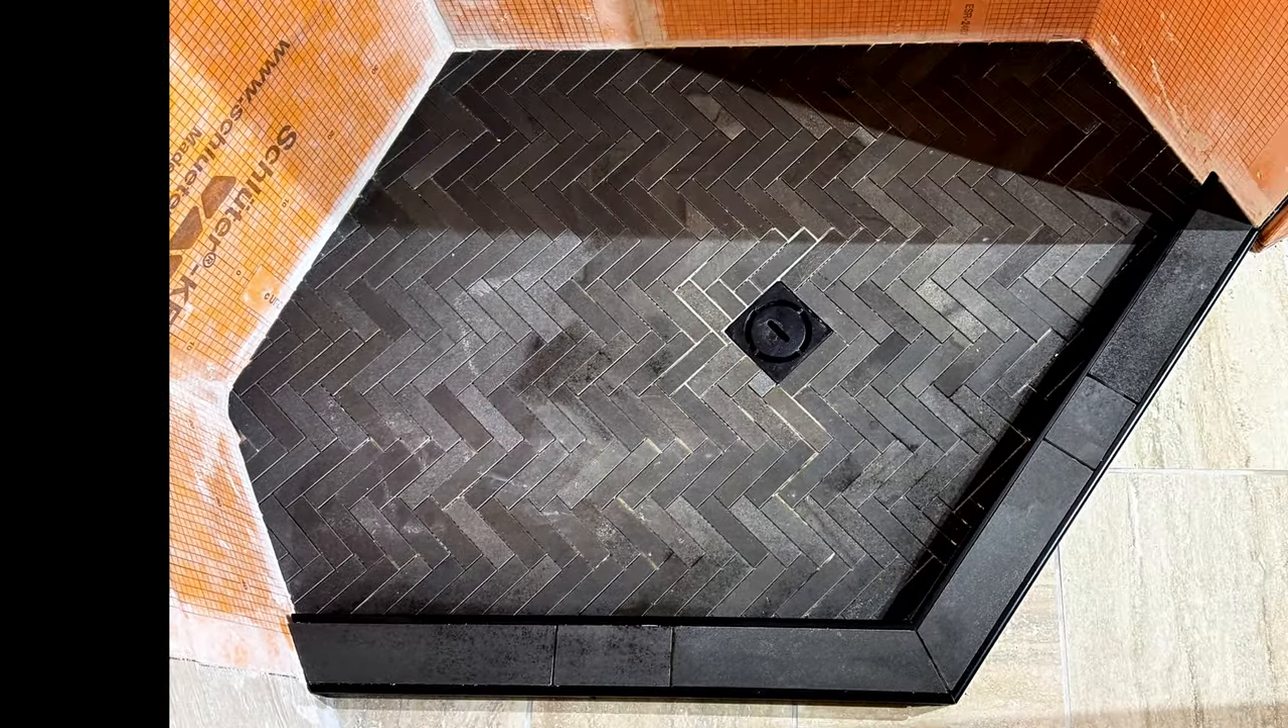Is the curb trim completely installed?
Yes.